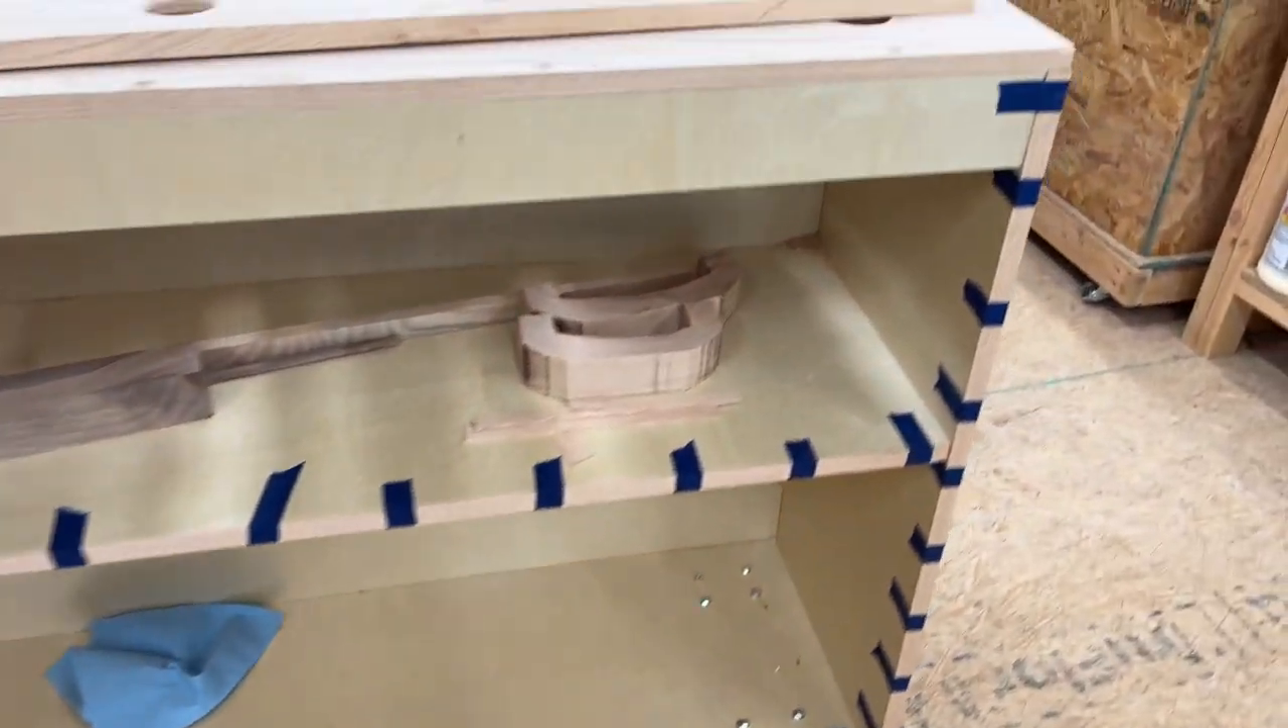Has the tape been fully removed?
No.